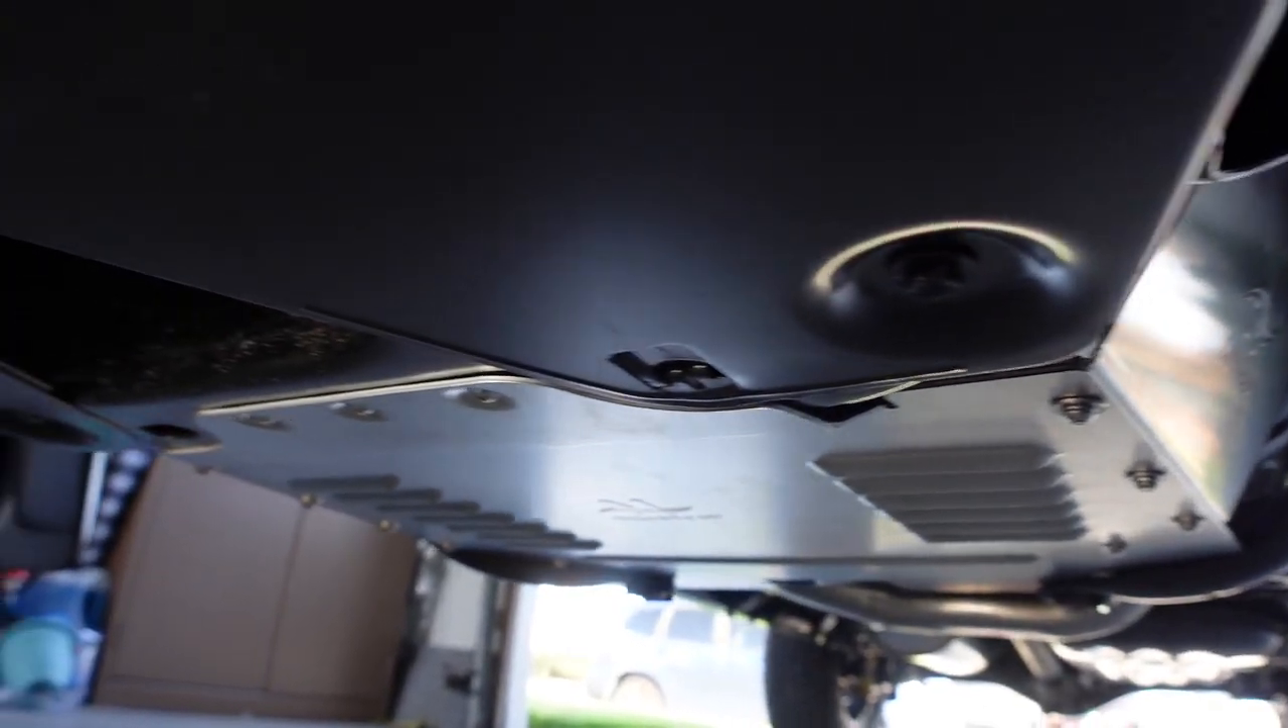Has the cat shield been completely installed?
Yes.